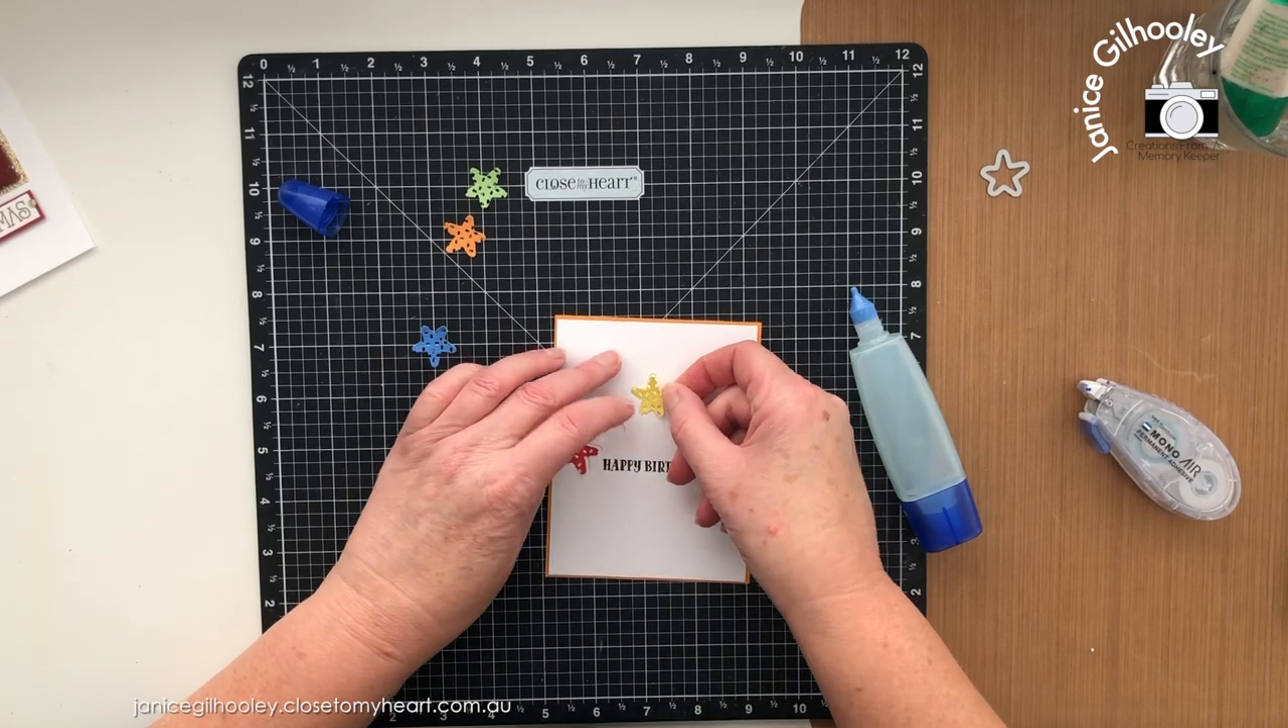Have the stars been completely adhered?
No.